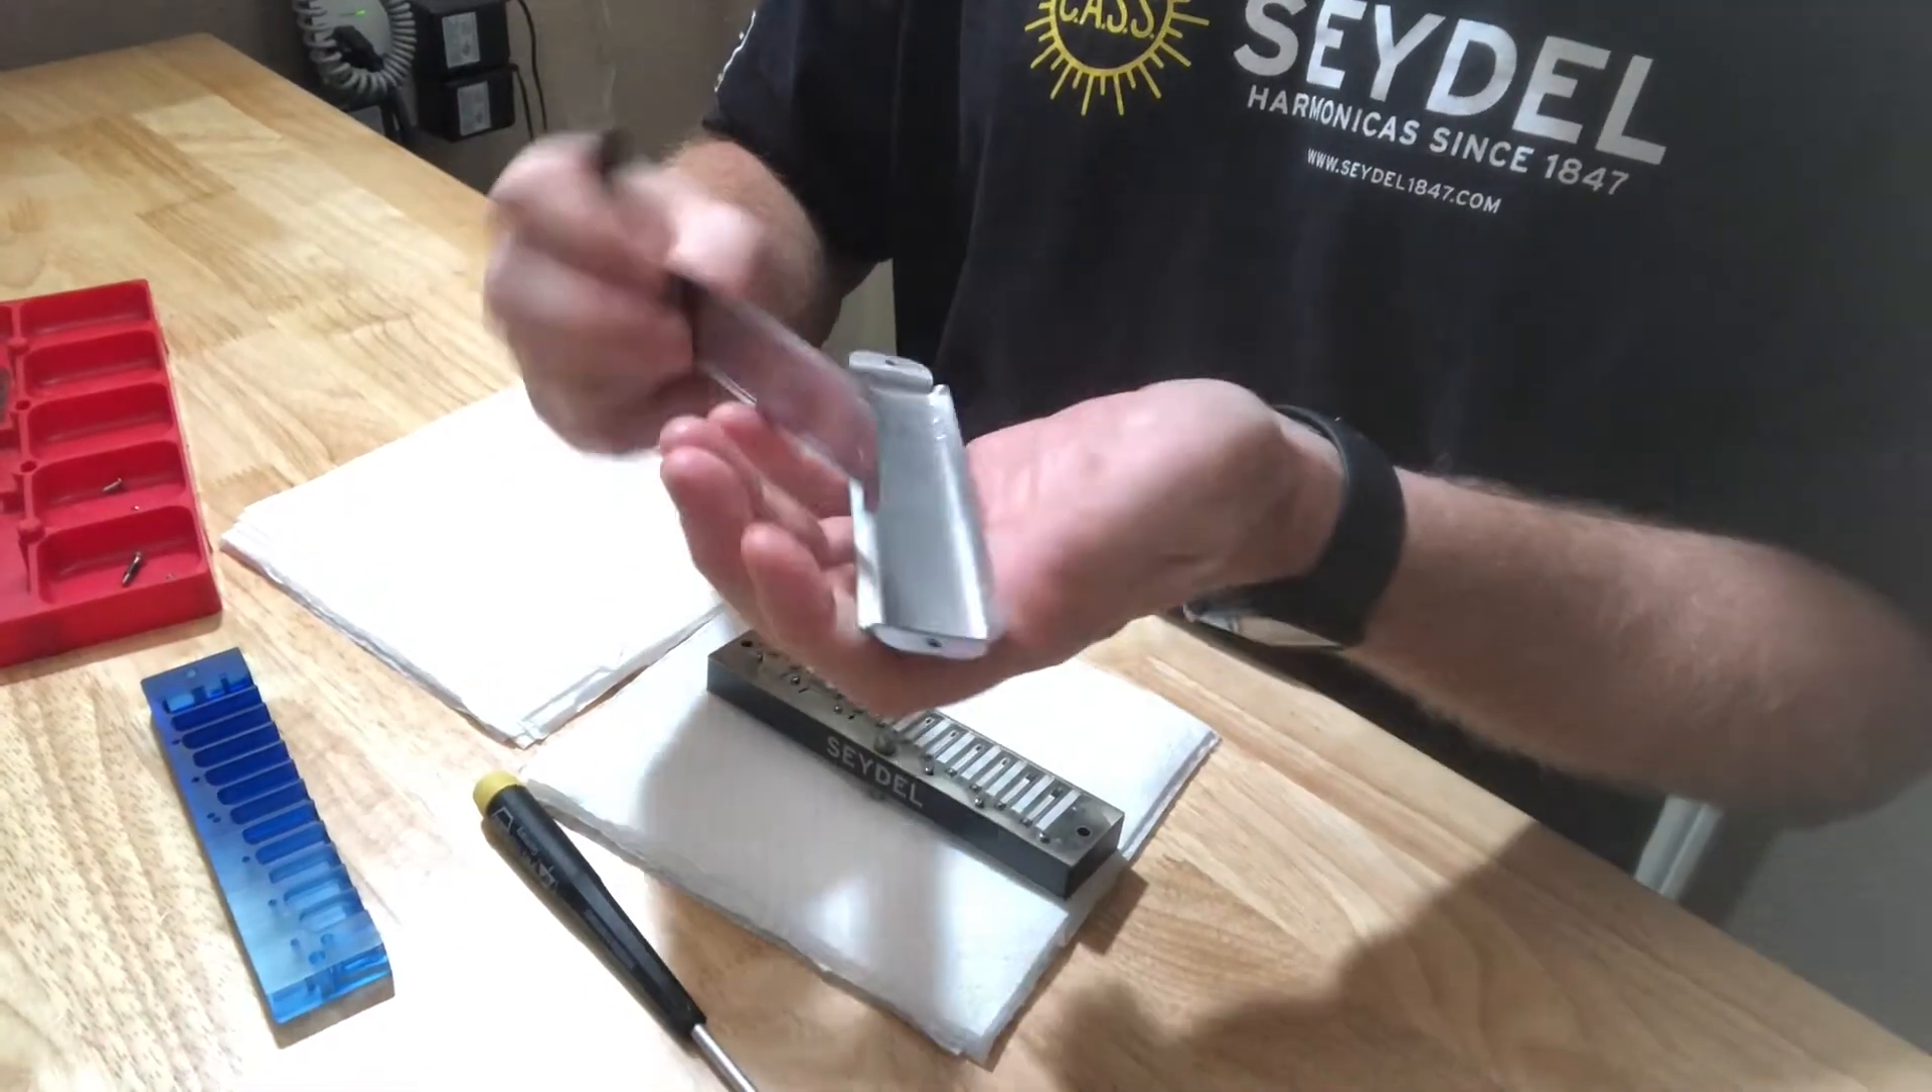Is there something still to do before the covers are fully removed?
No.